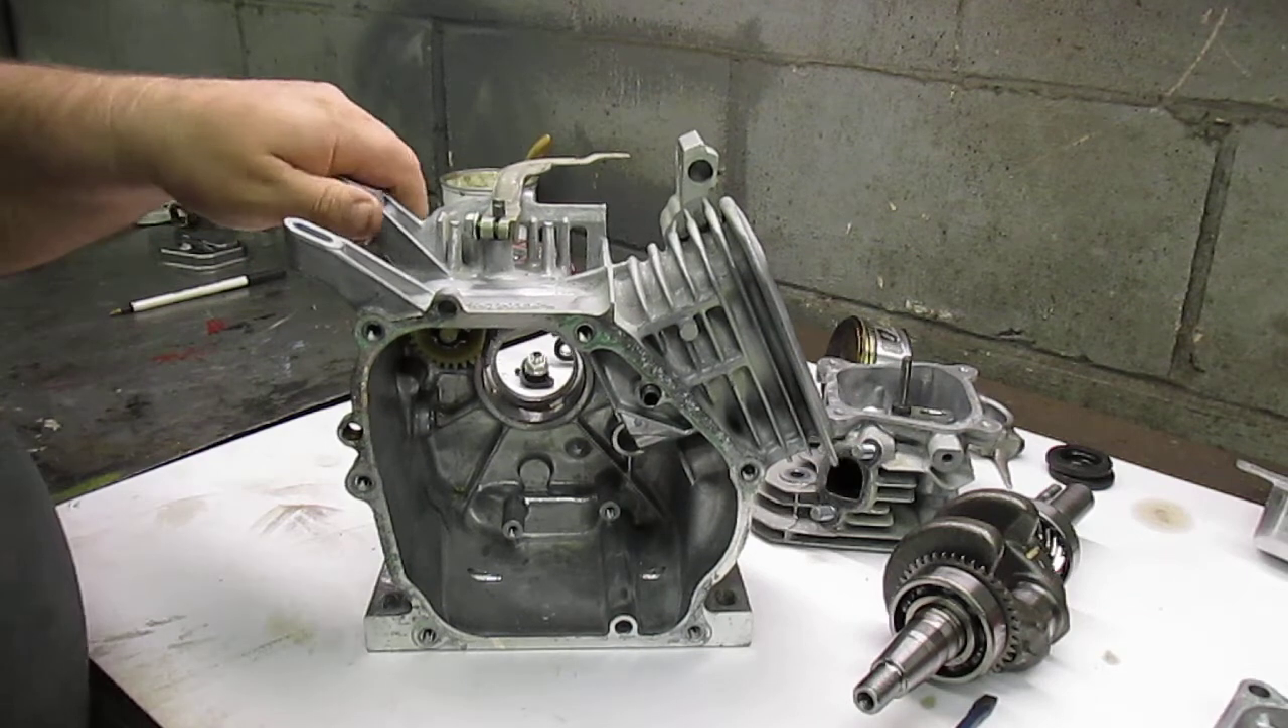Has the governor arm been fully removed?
No.